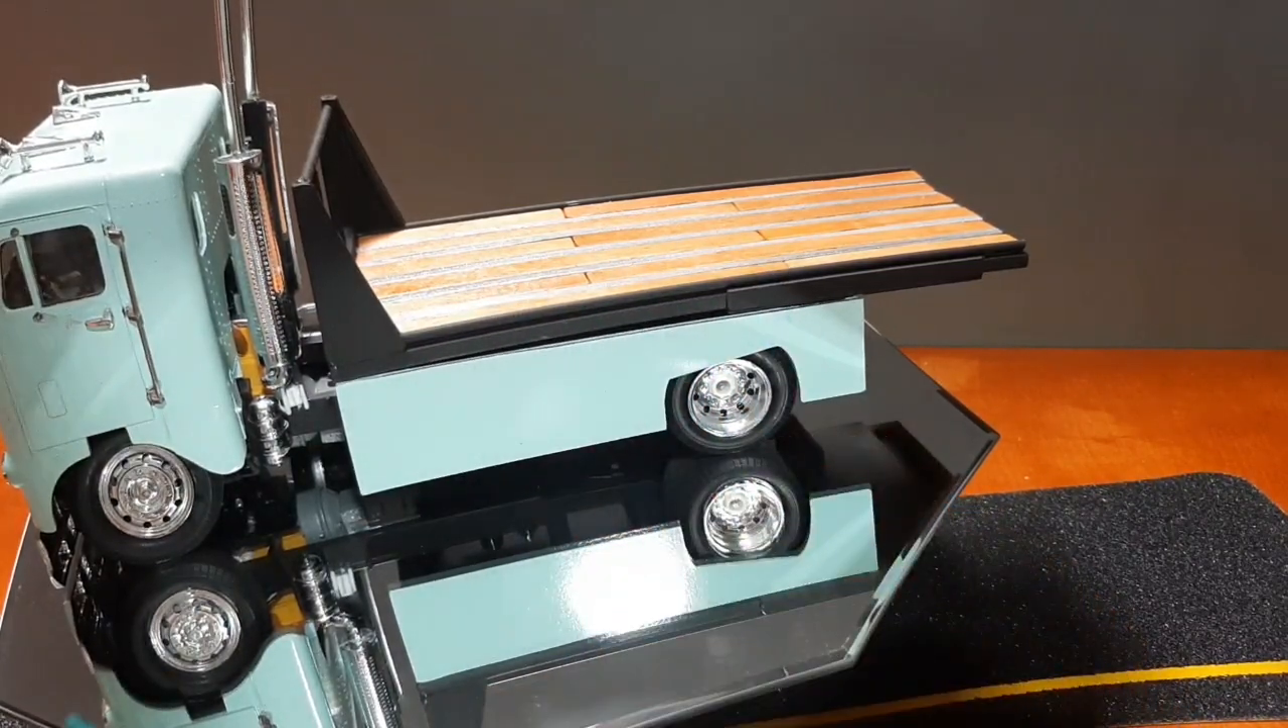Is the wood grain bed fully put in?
Yes.